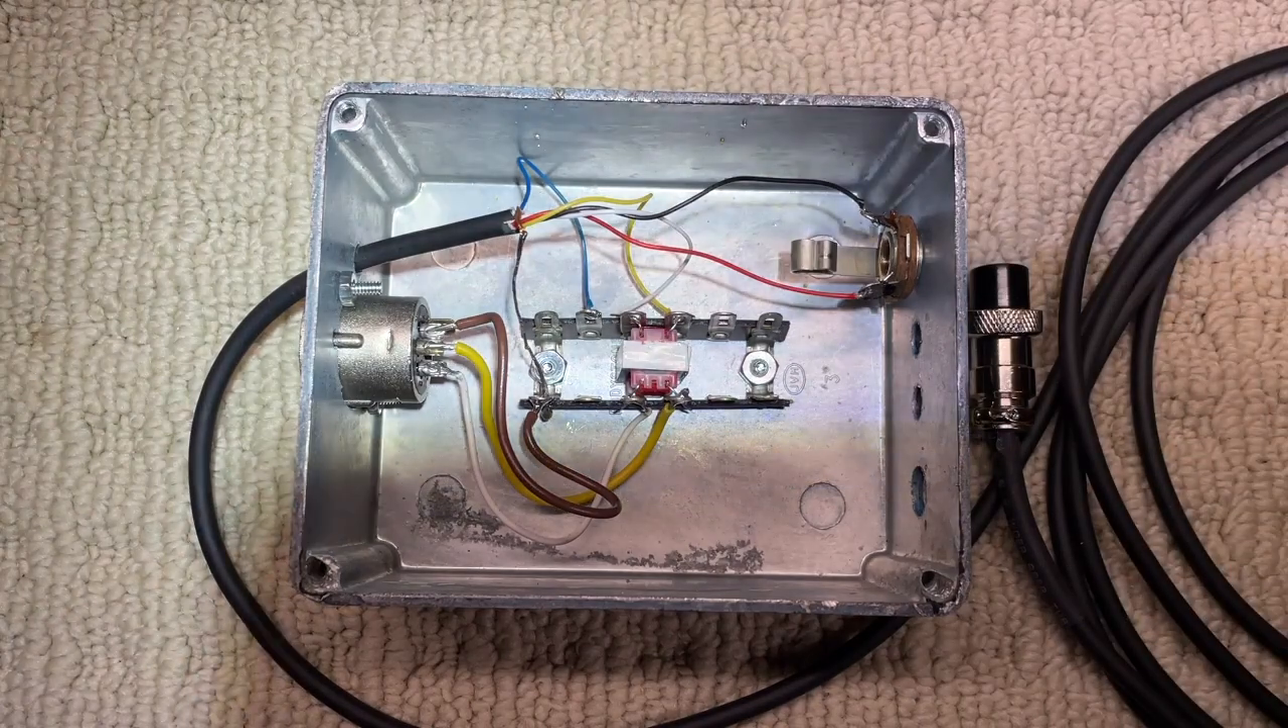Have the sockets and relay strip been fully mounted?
Yes.